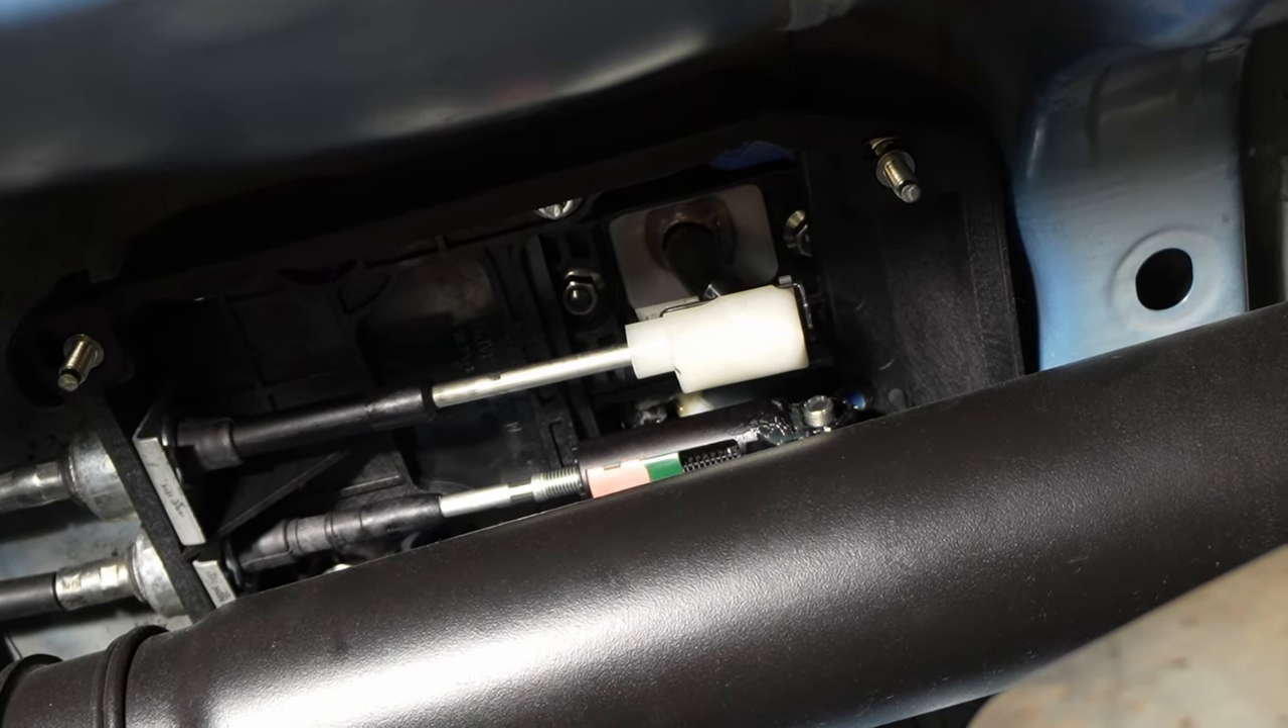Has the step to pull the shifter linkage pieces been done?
No.